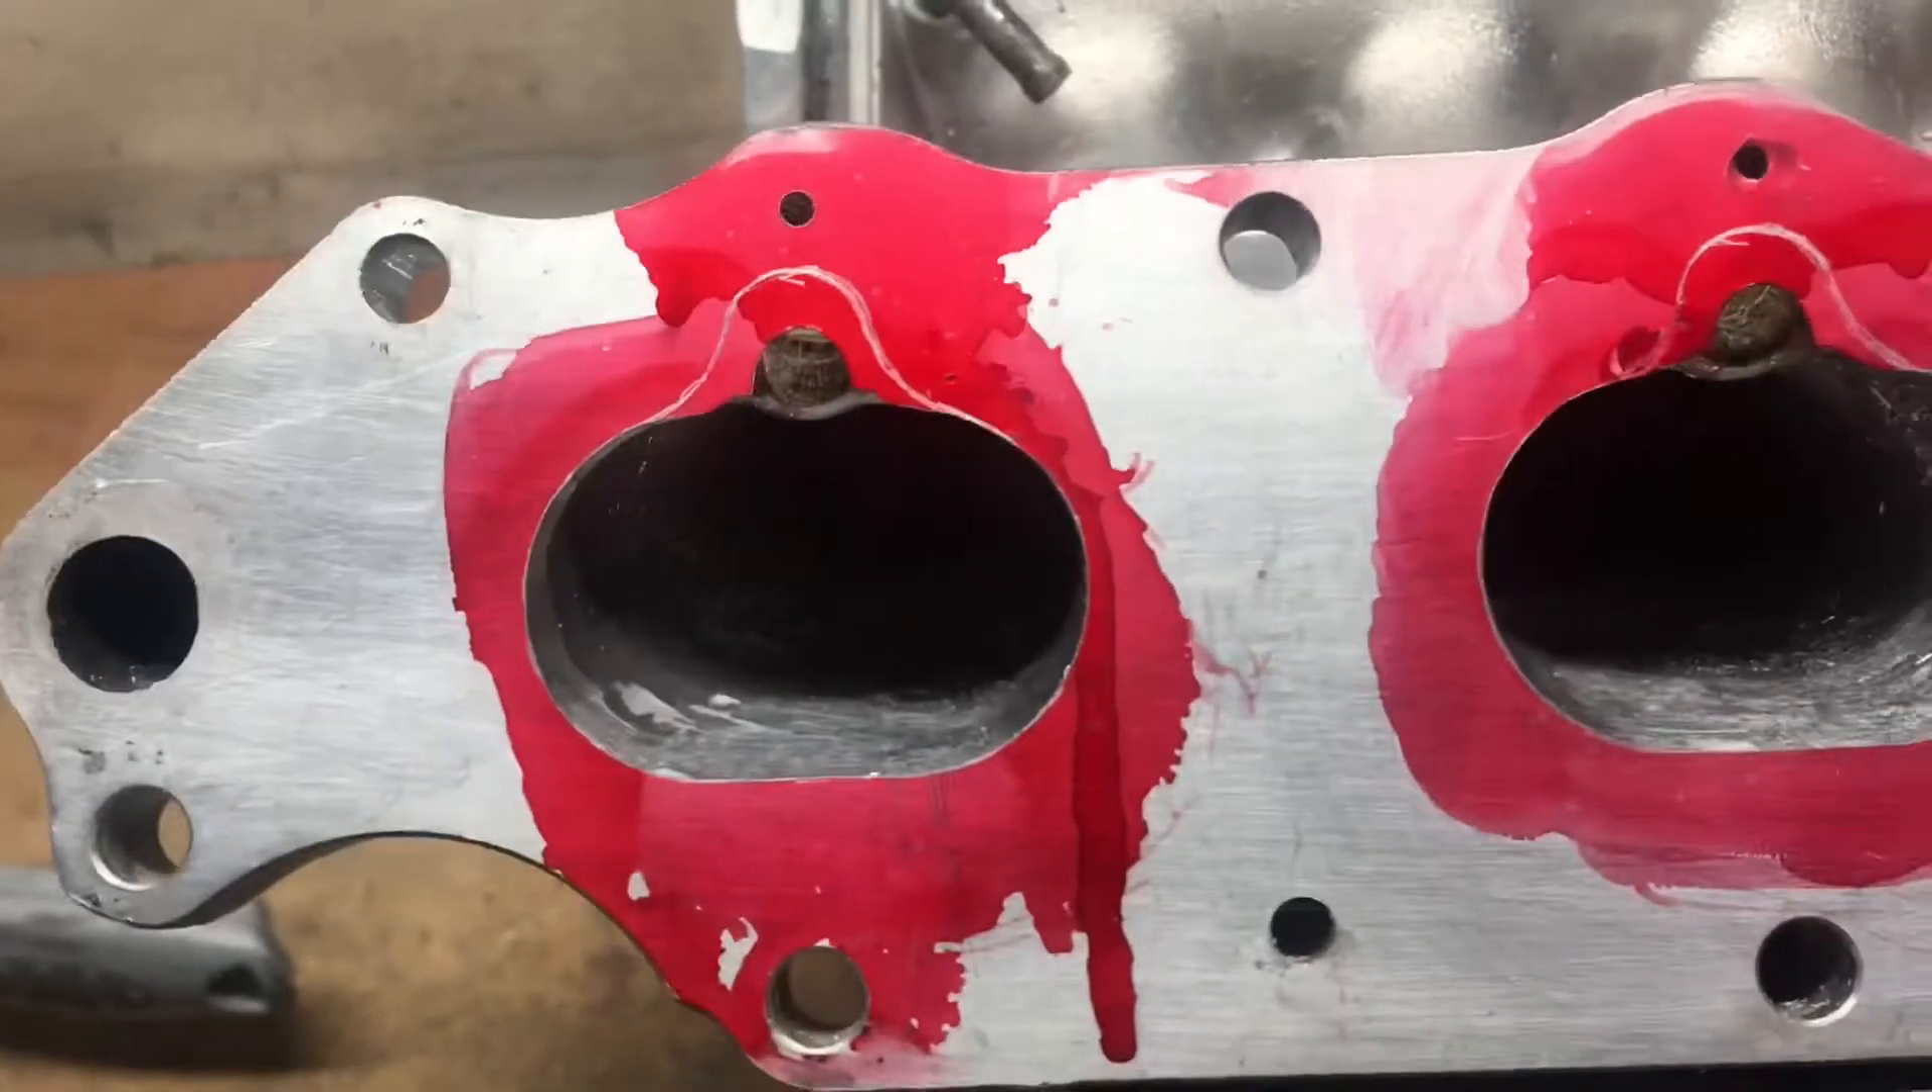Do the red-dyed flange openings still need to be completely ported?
Yes.